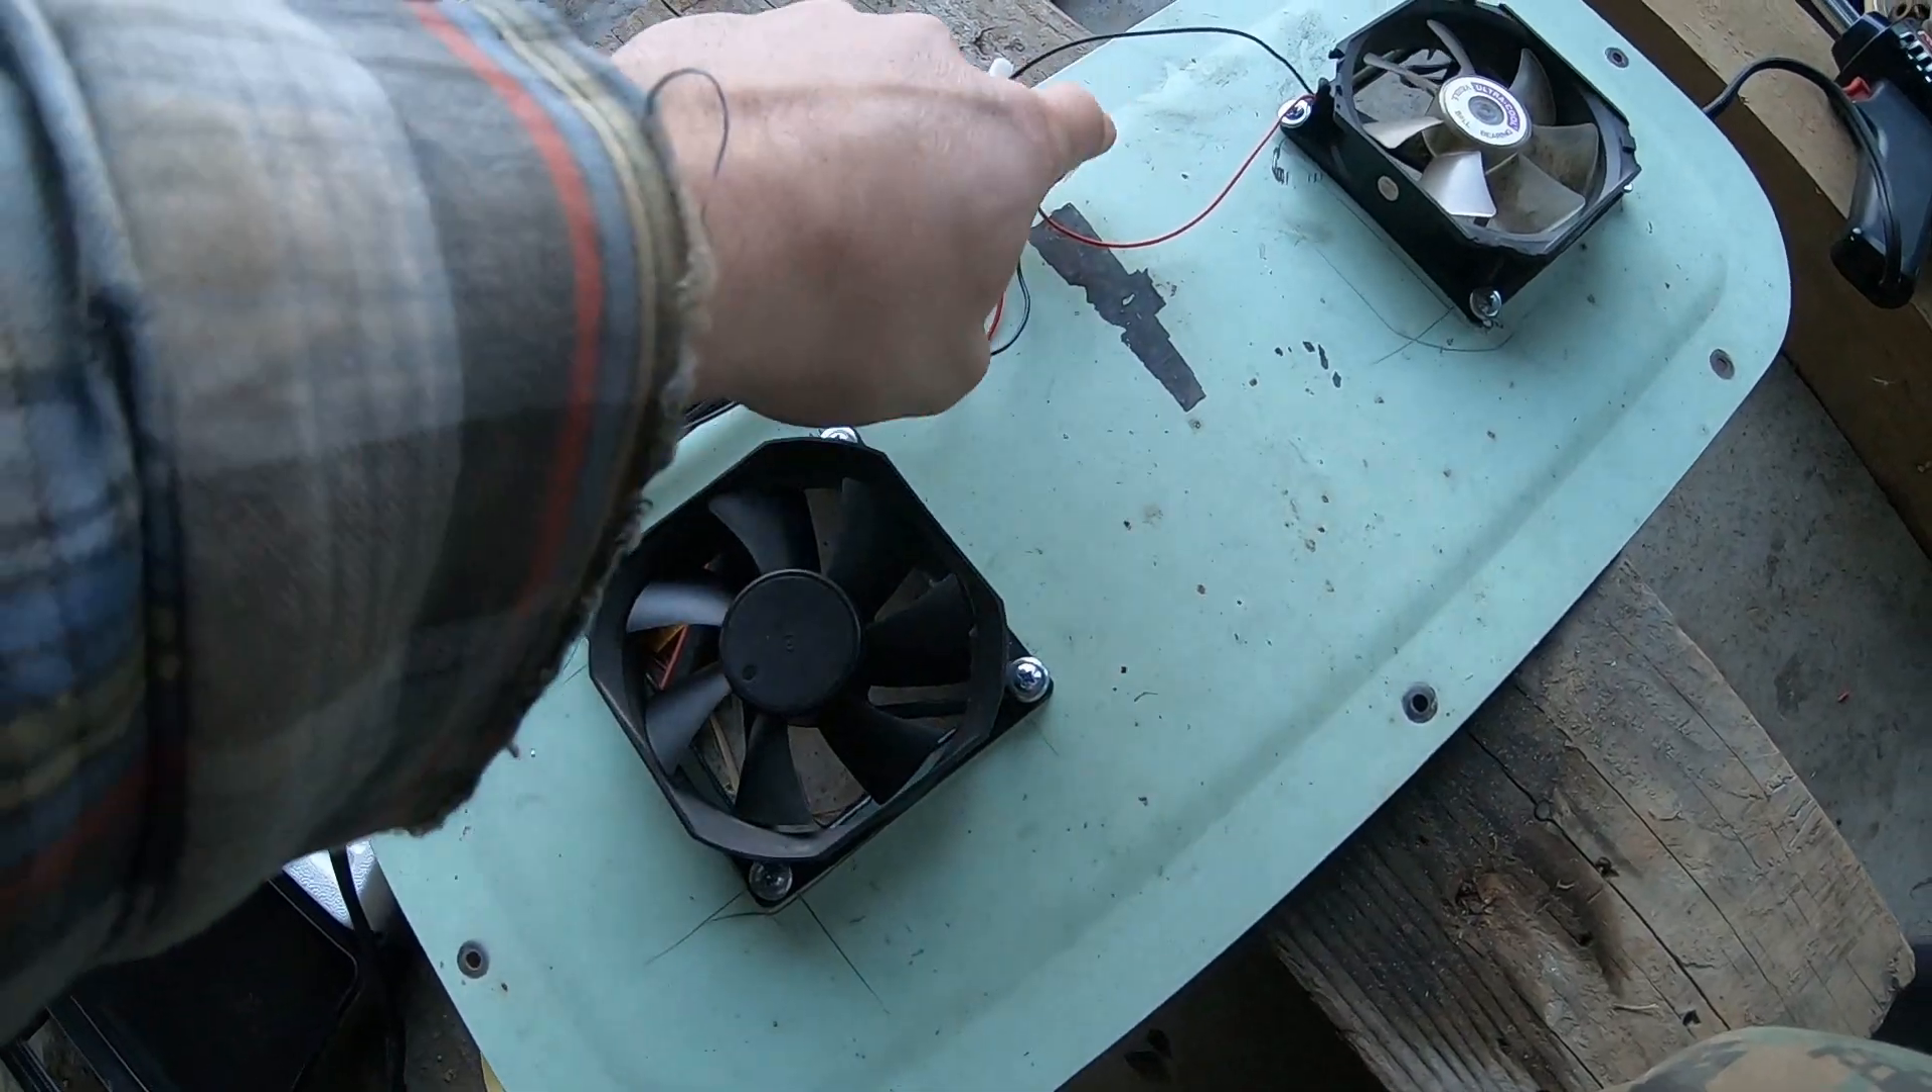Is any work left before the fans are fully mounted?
No.